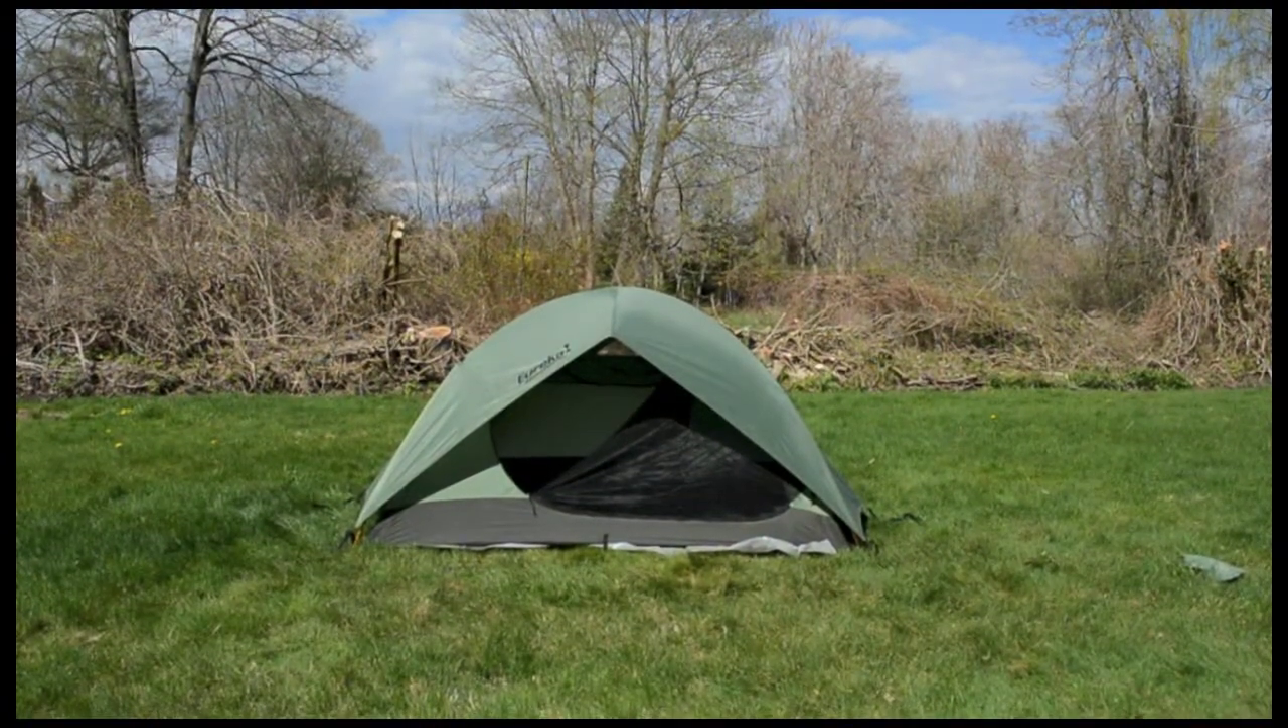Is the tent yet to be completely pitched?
No.